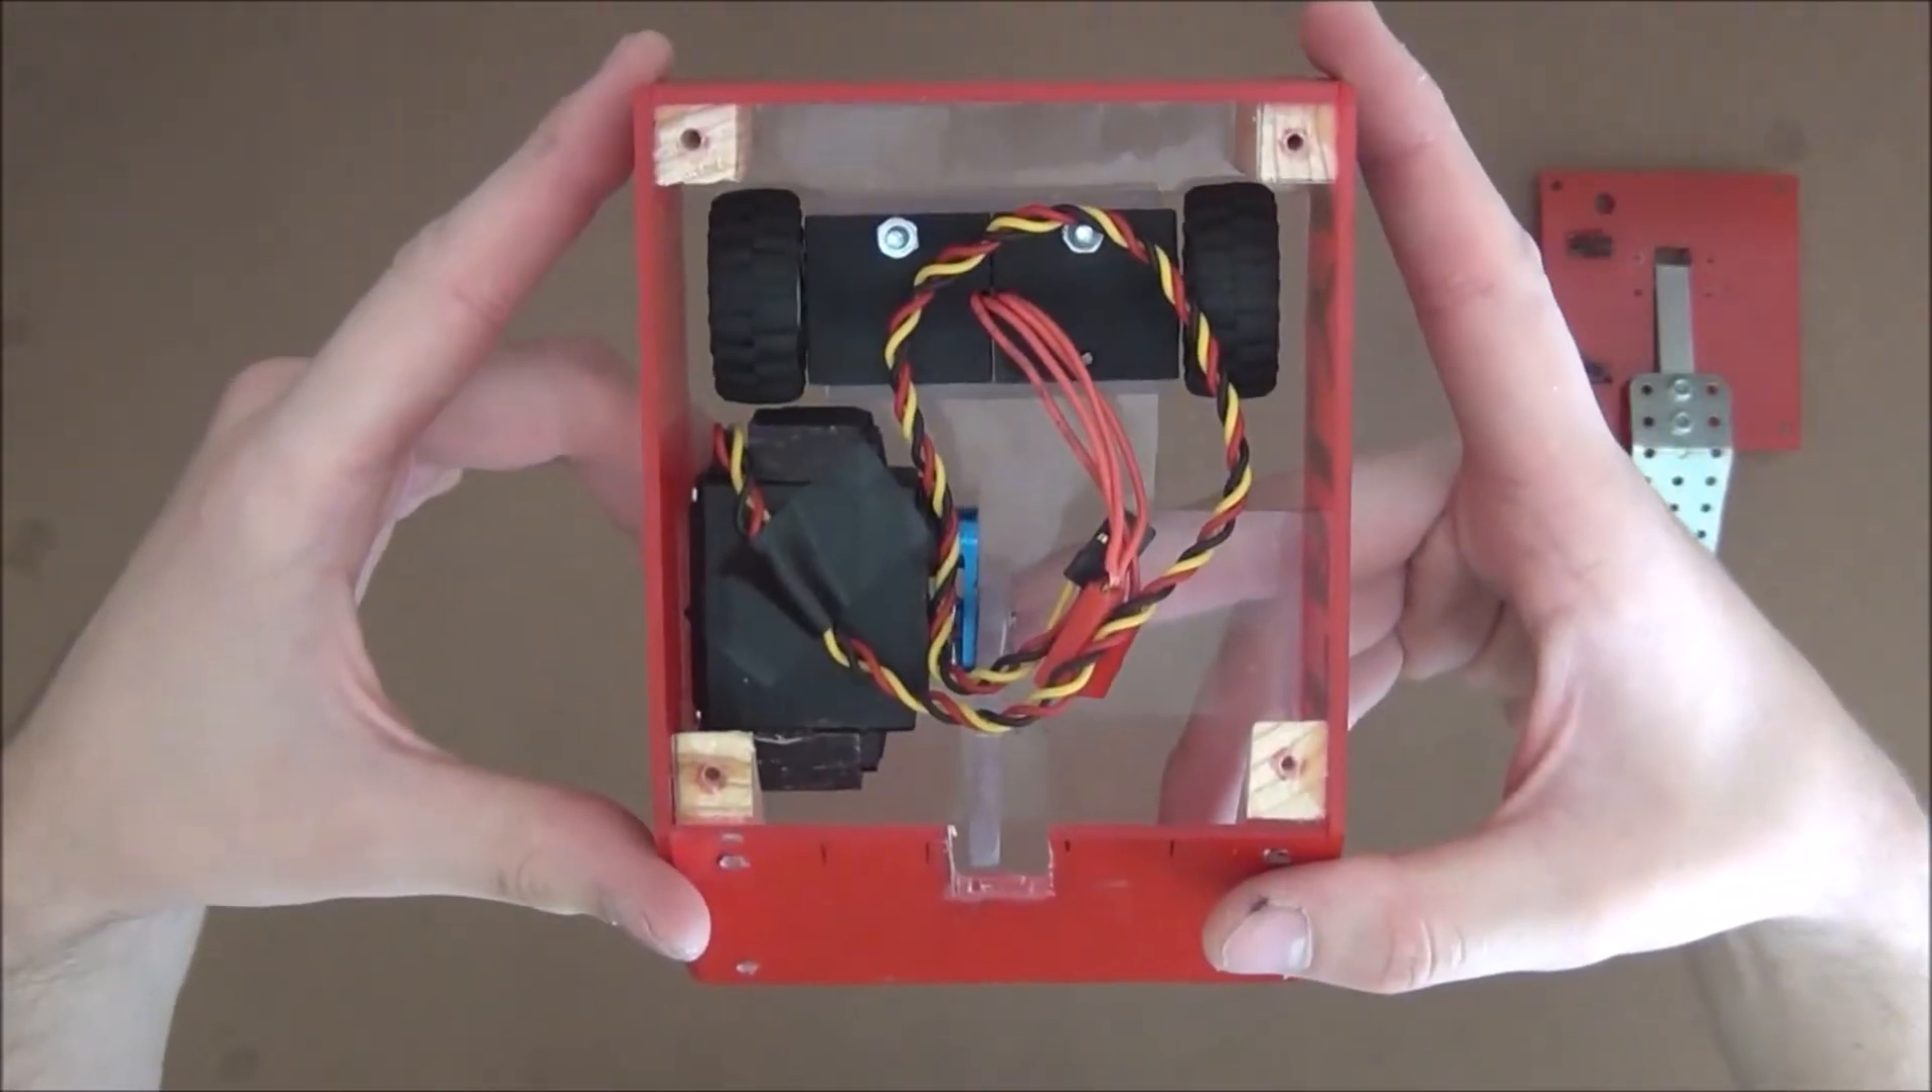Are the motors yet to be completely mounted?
No.